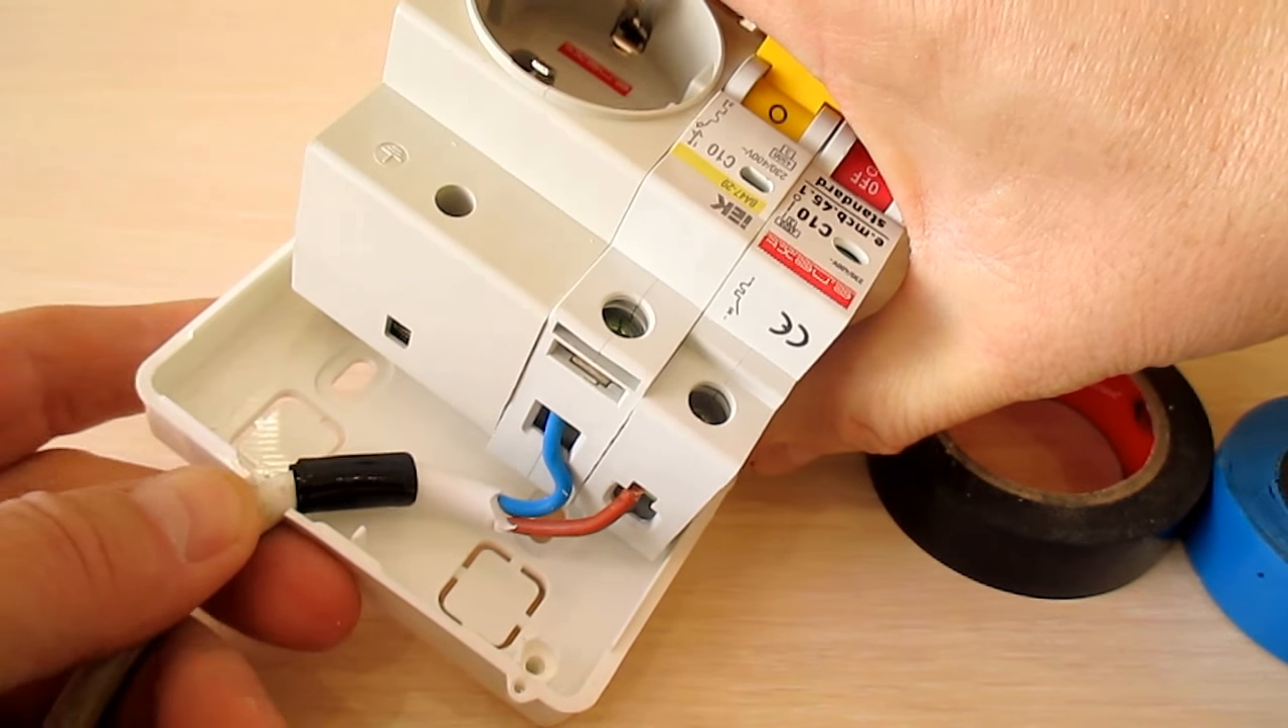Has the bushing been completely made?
Yes.